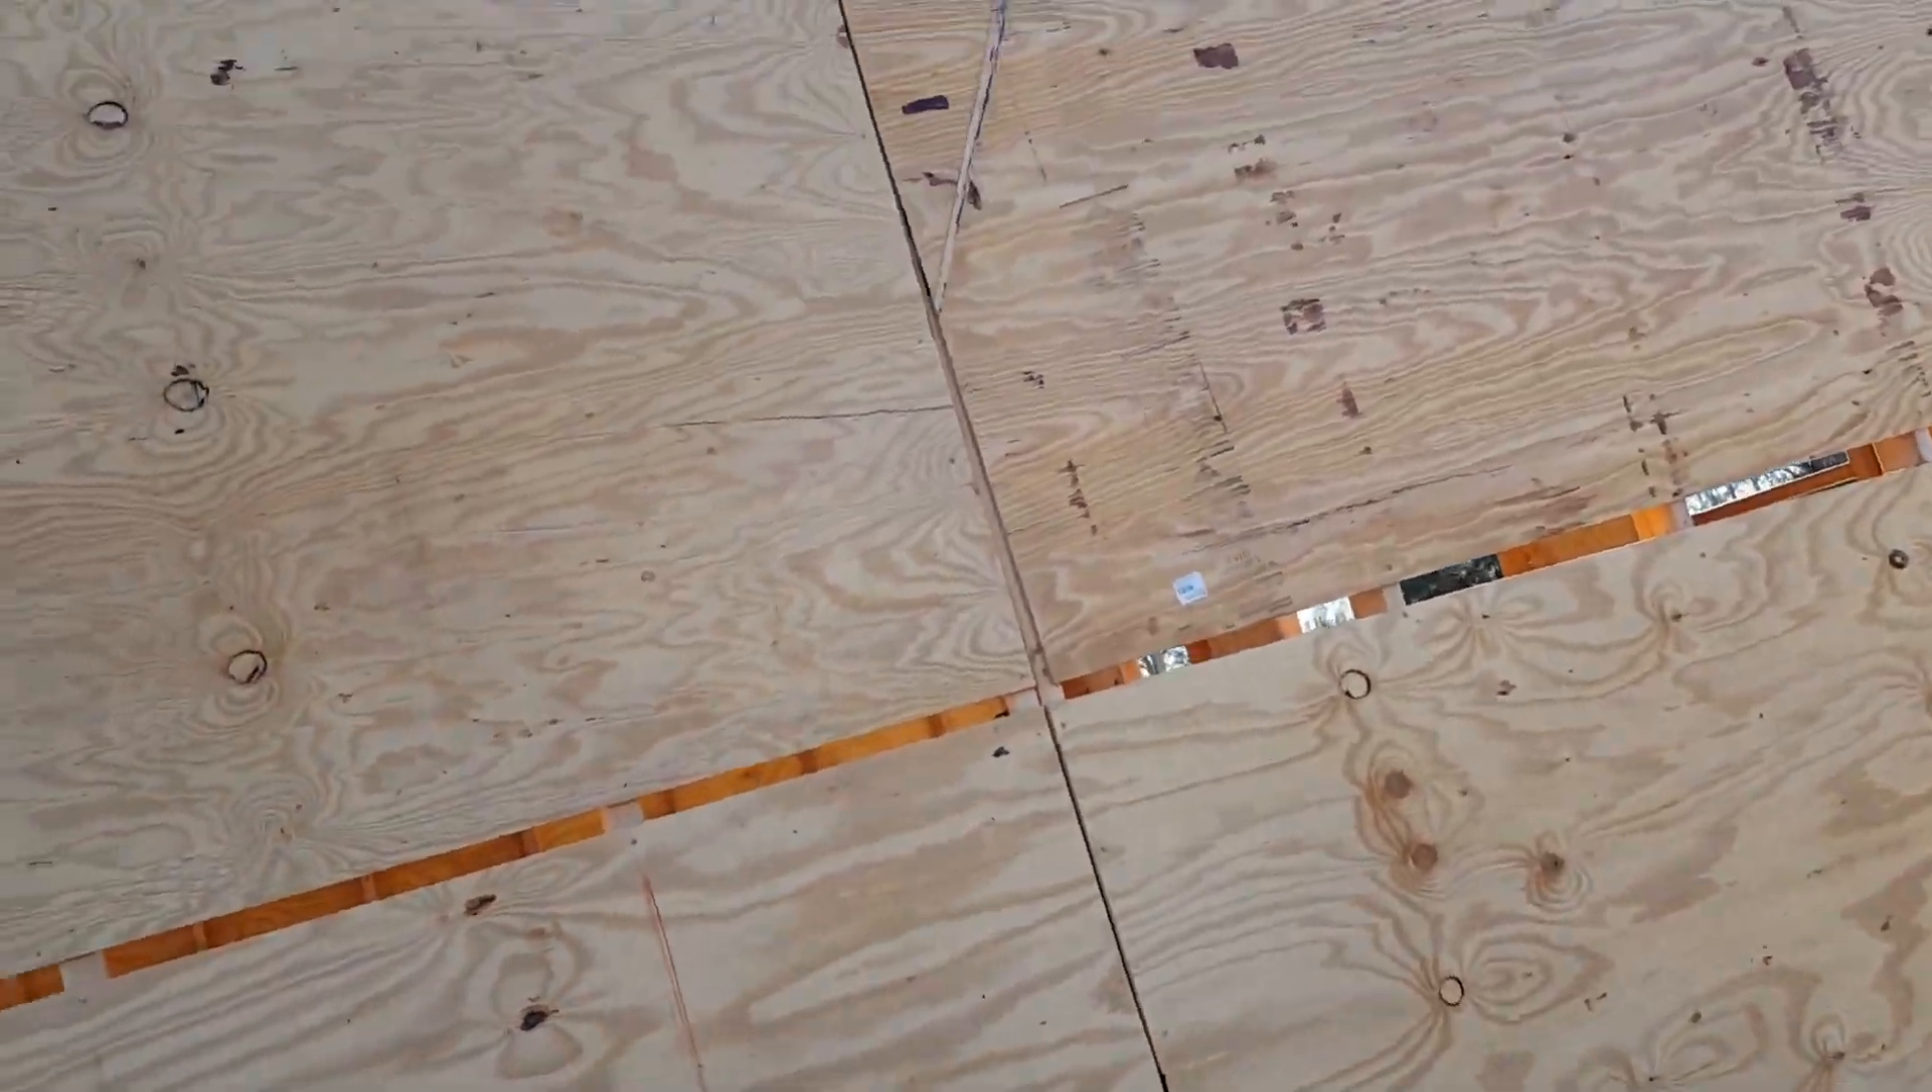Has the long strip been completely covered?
No.